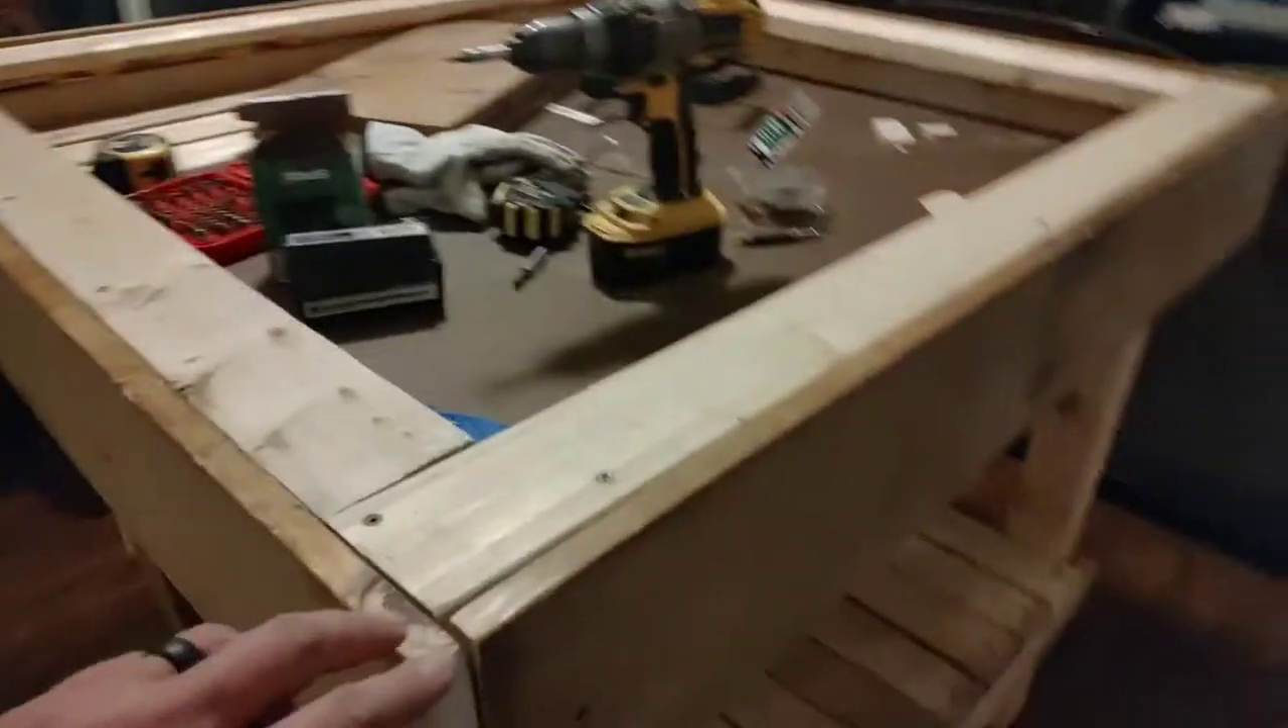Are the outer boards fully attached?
Yes.